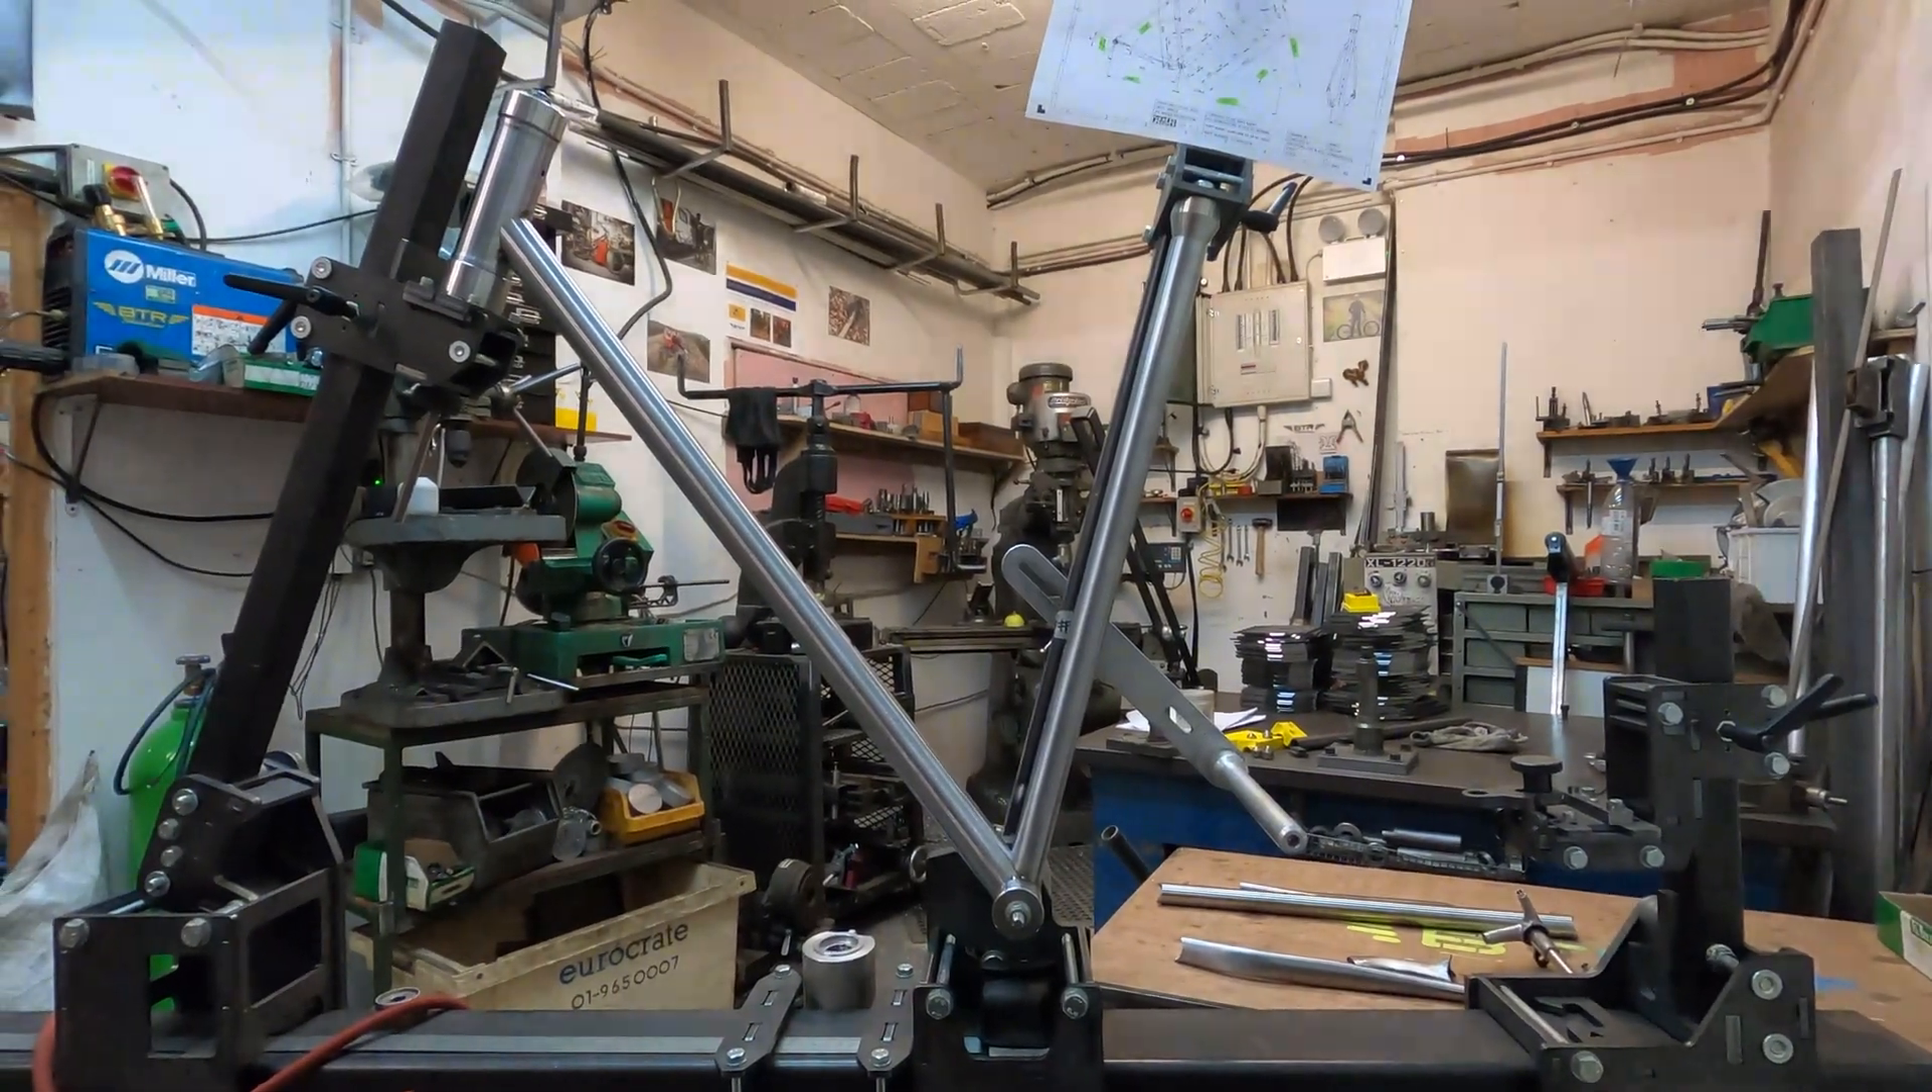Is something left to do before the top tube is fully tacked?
Yes.